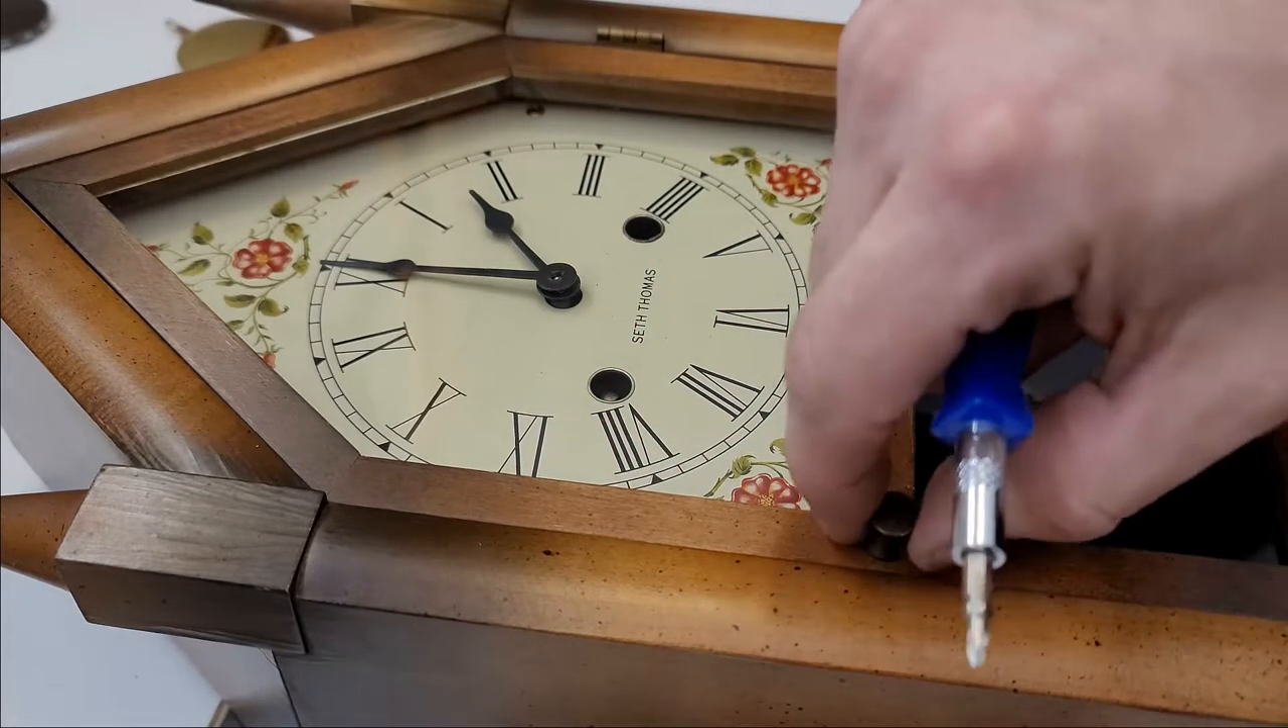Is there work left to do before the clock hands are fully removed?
Yes.